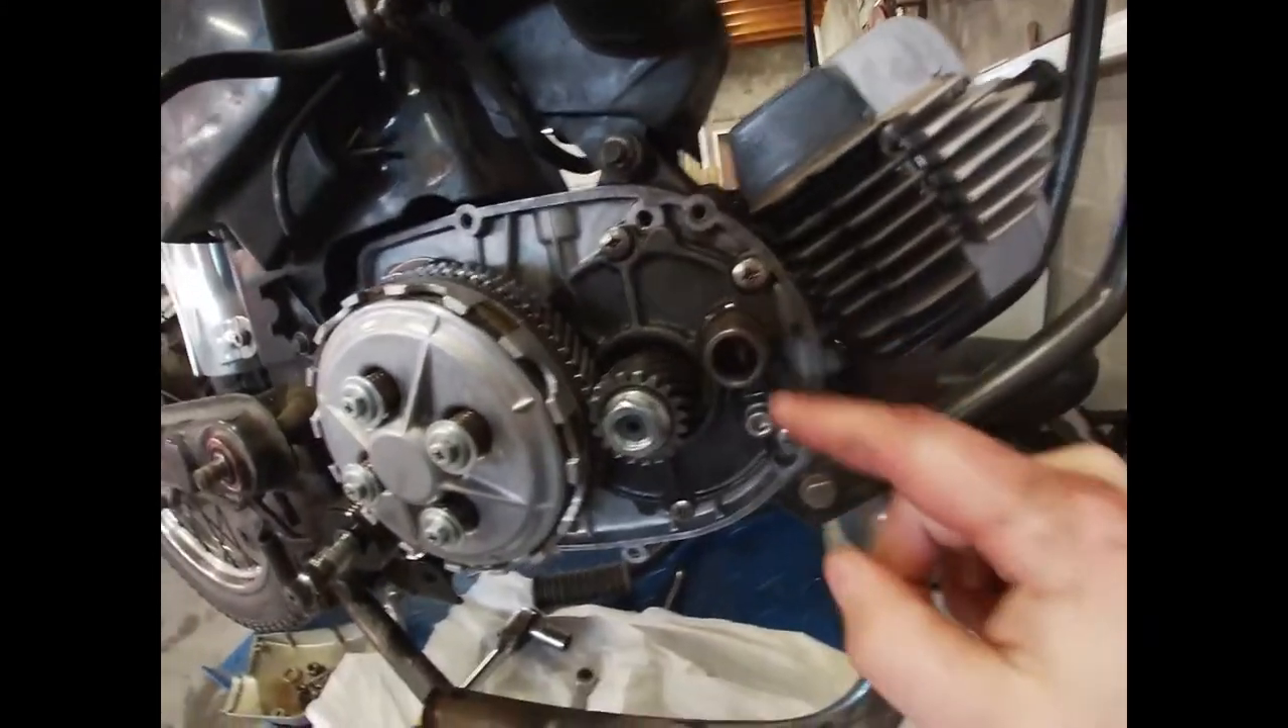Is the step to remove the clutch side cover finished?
Yes.